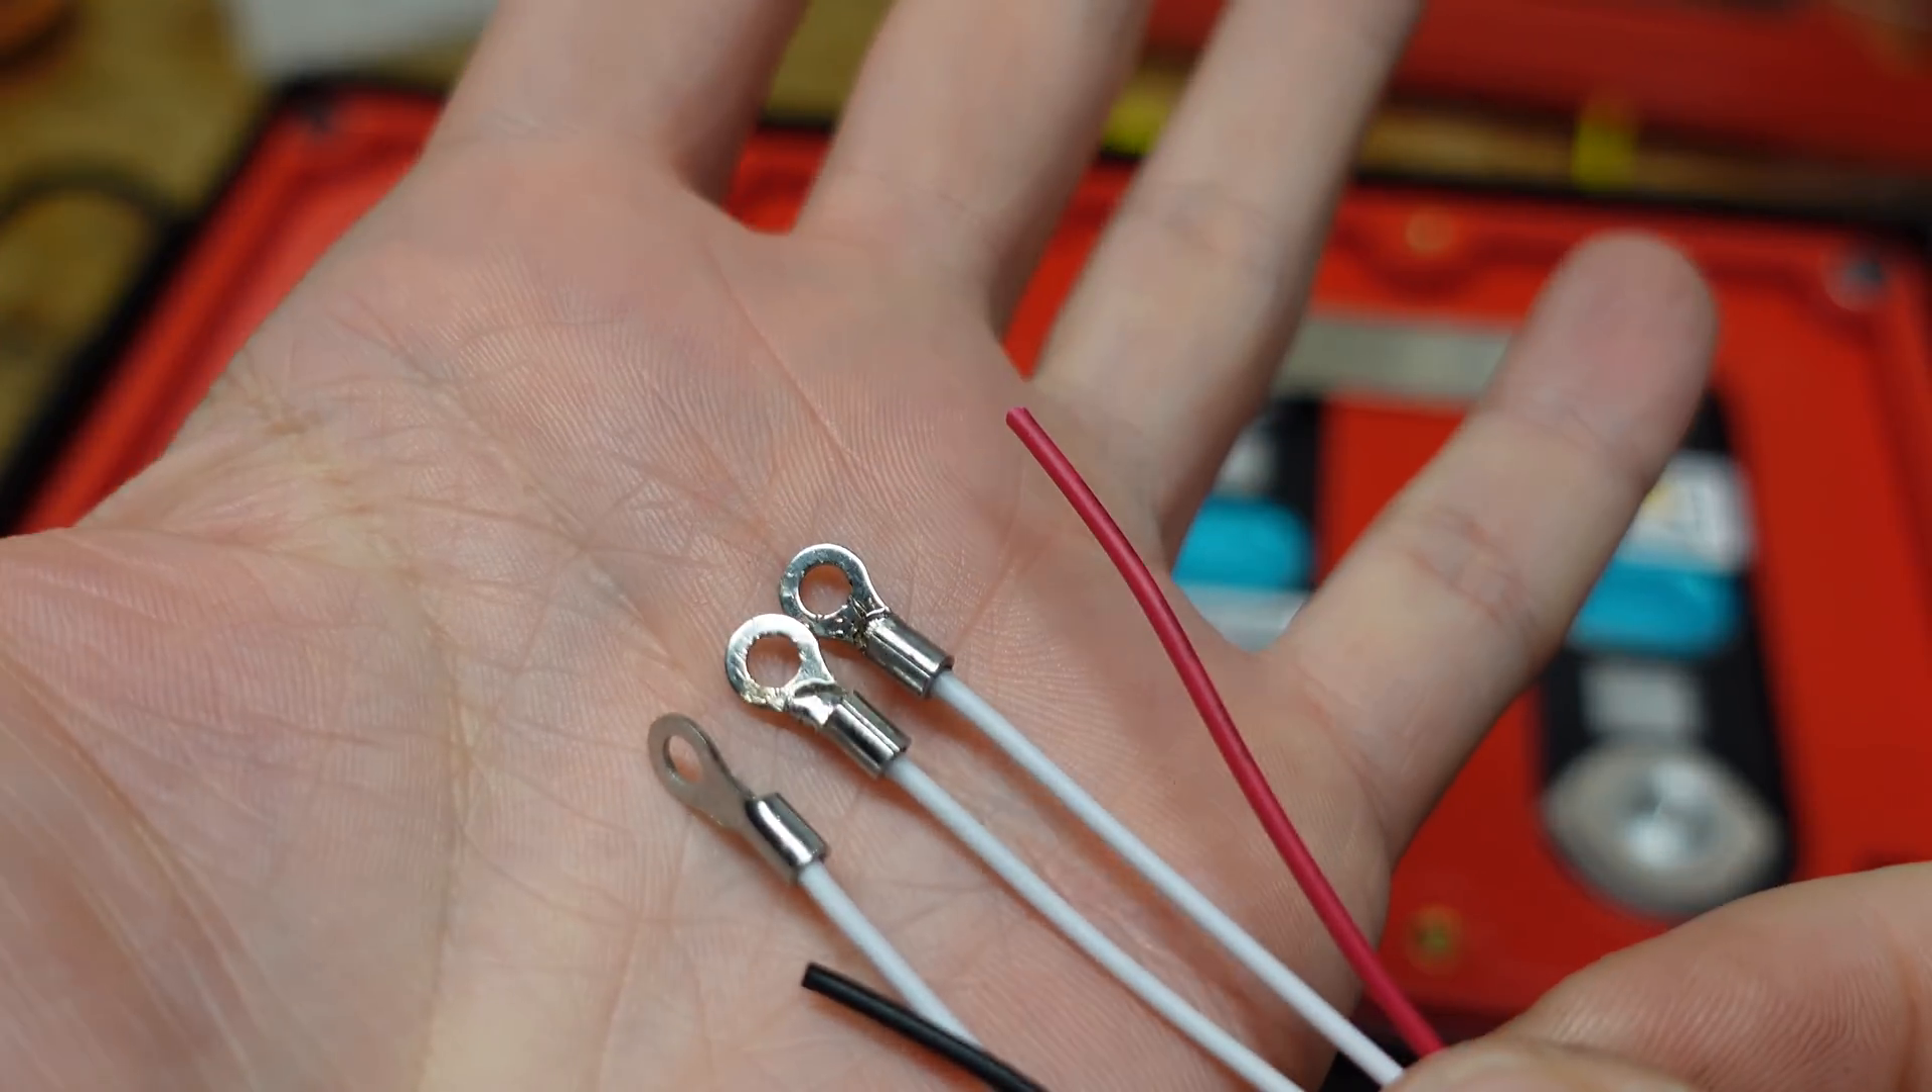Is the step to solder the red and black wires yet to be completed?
Yes.